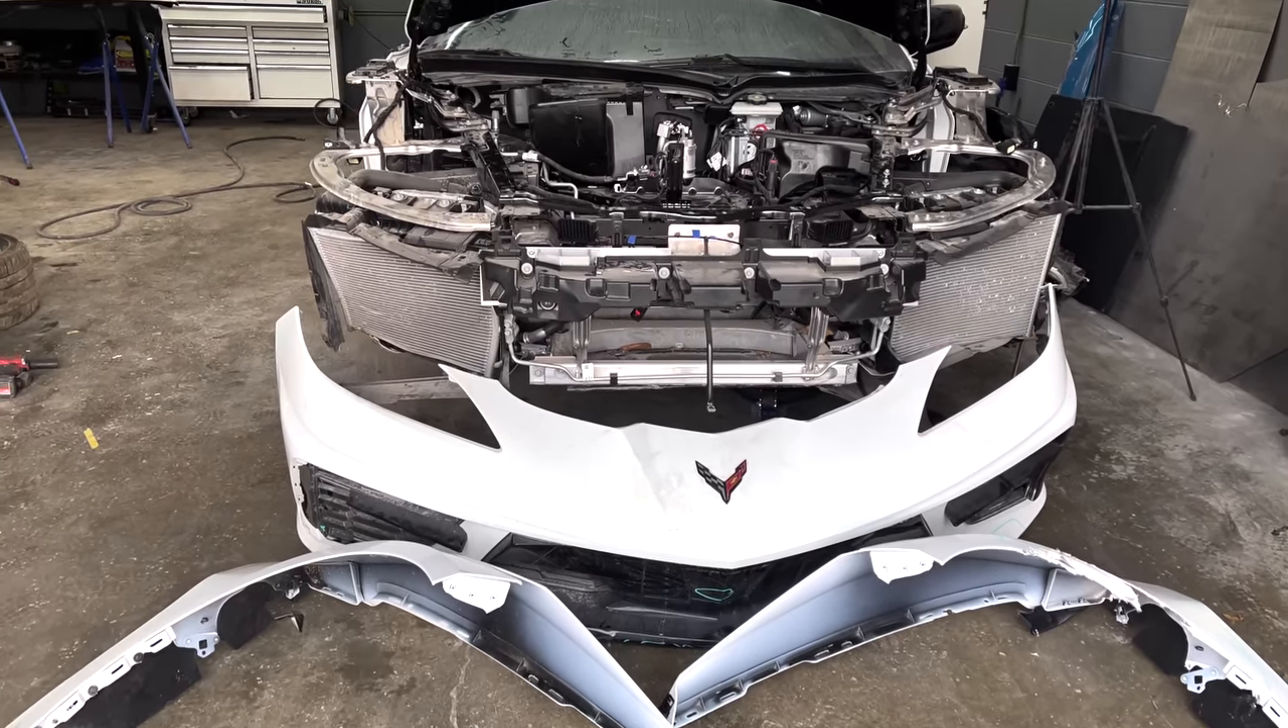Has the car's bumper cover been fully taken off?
Yes.